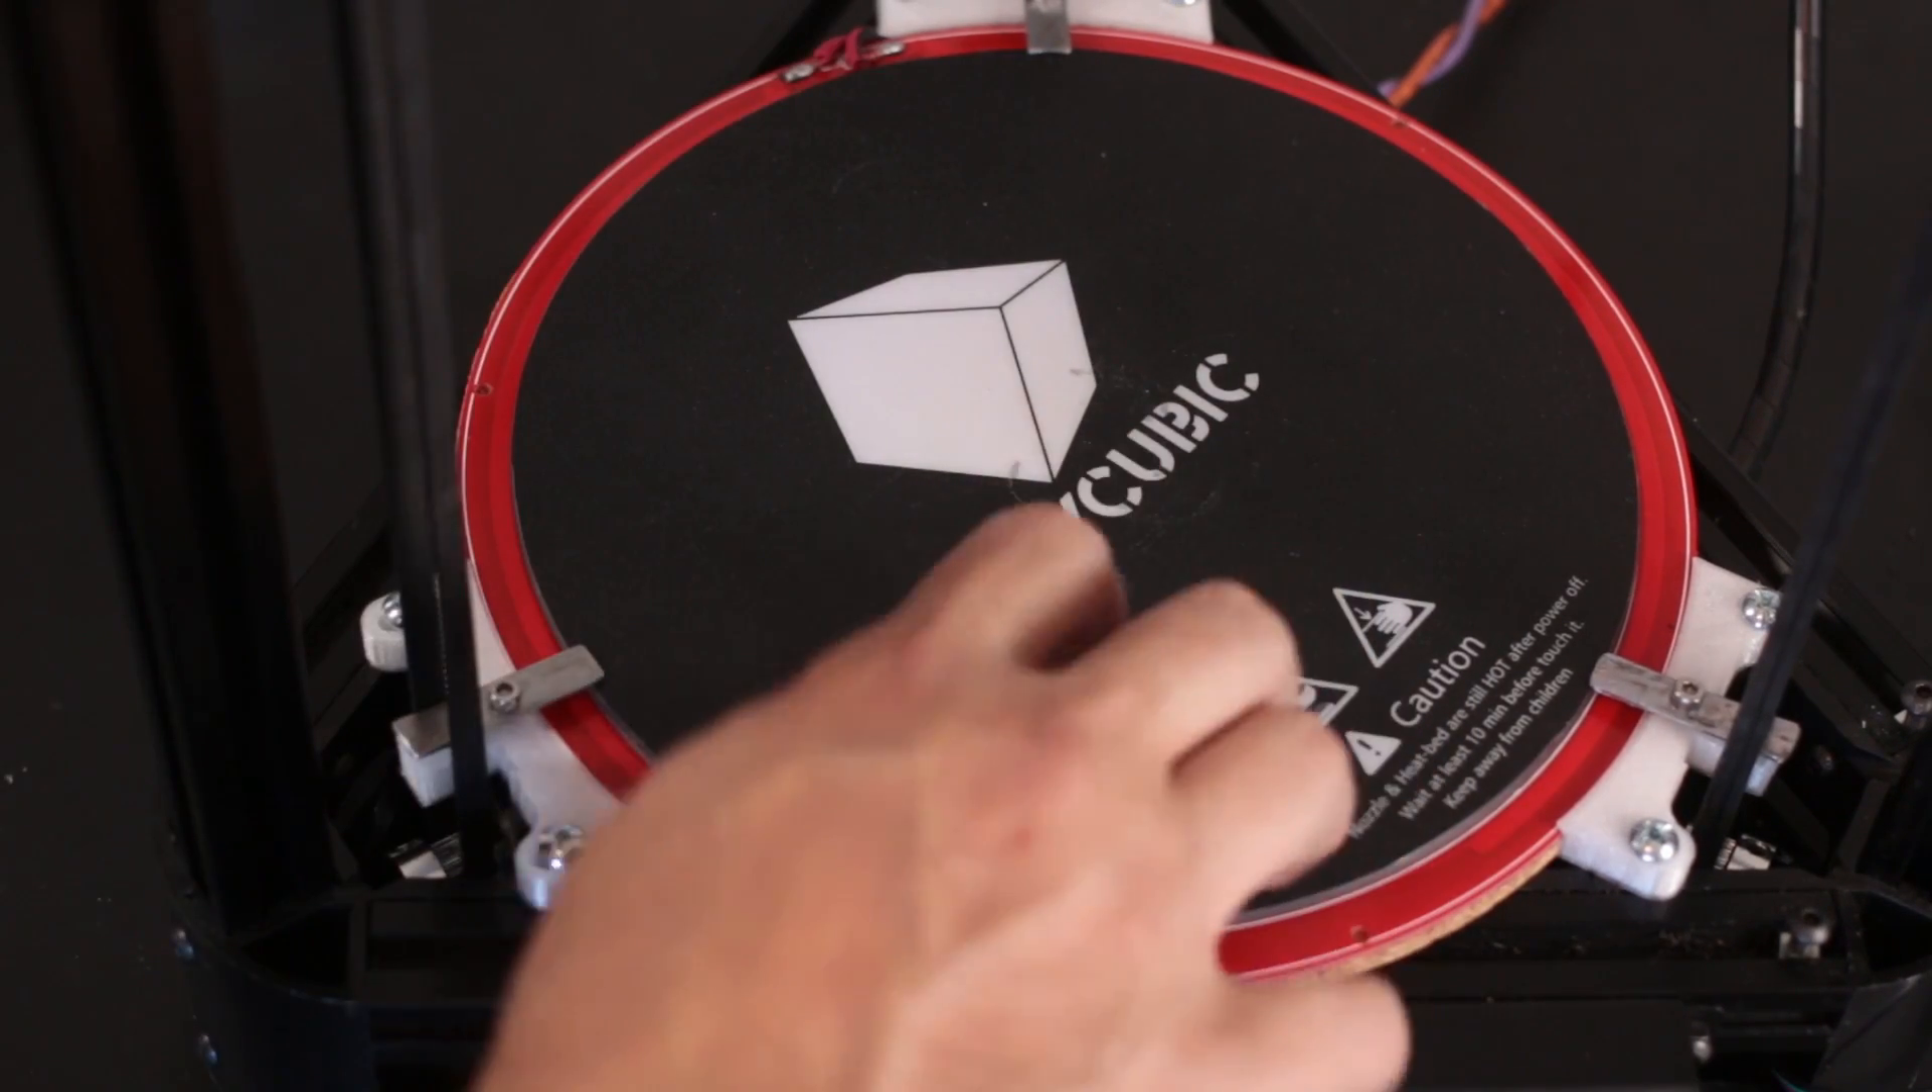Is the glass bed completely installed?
Yes.